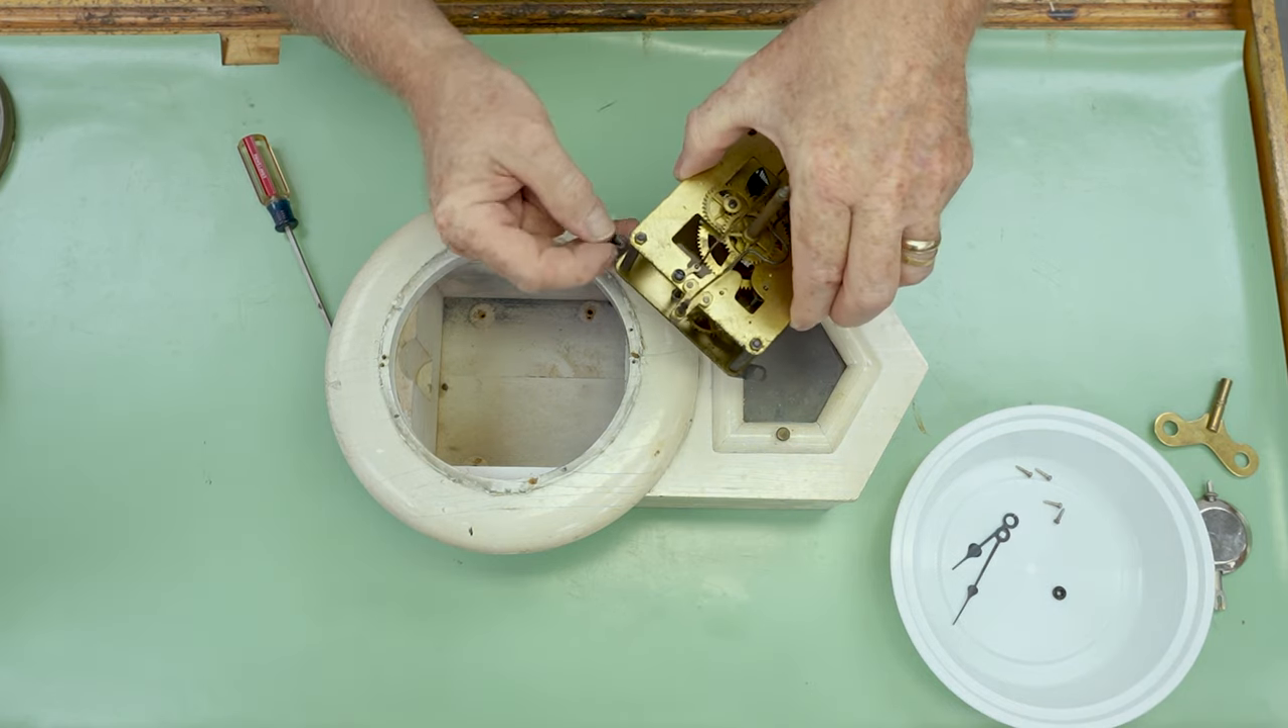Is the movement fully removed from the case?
Yes.